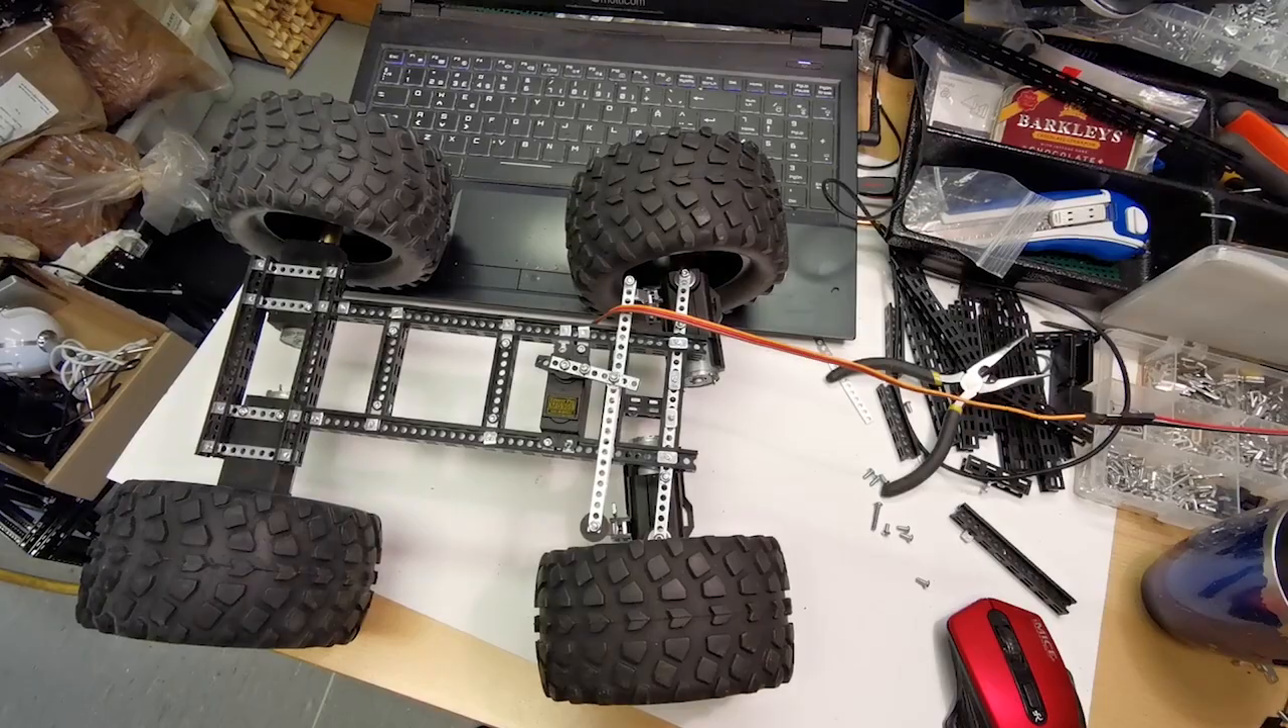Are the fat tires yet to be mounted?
No.